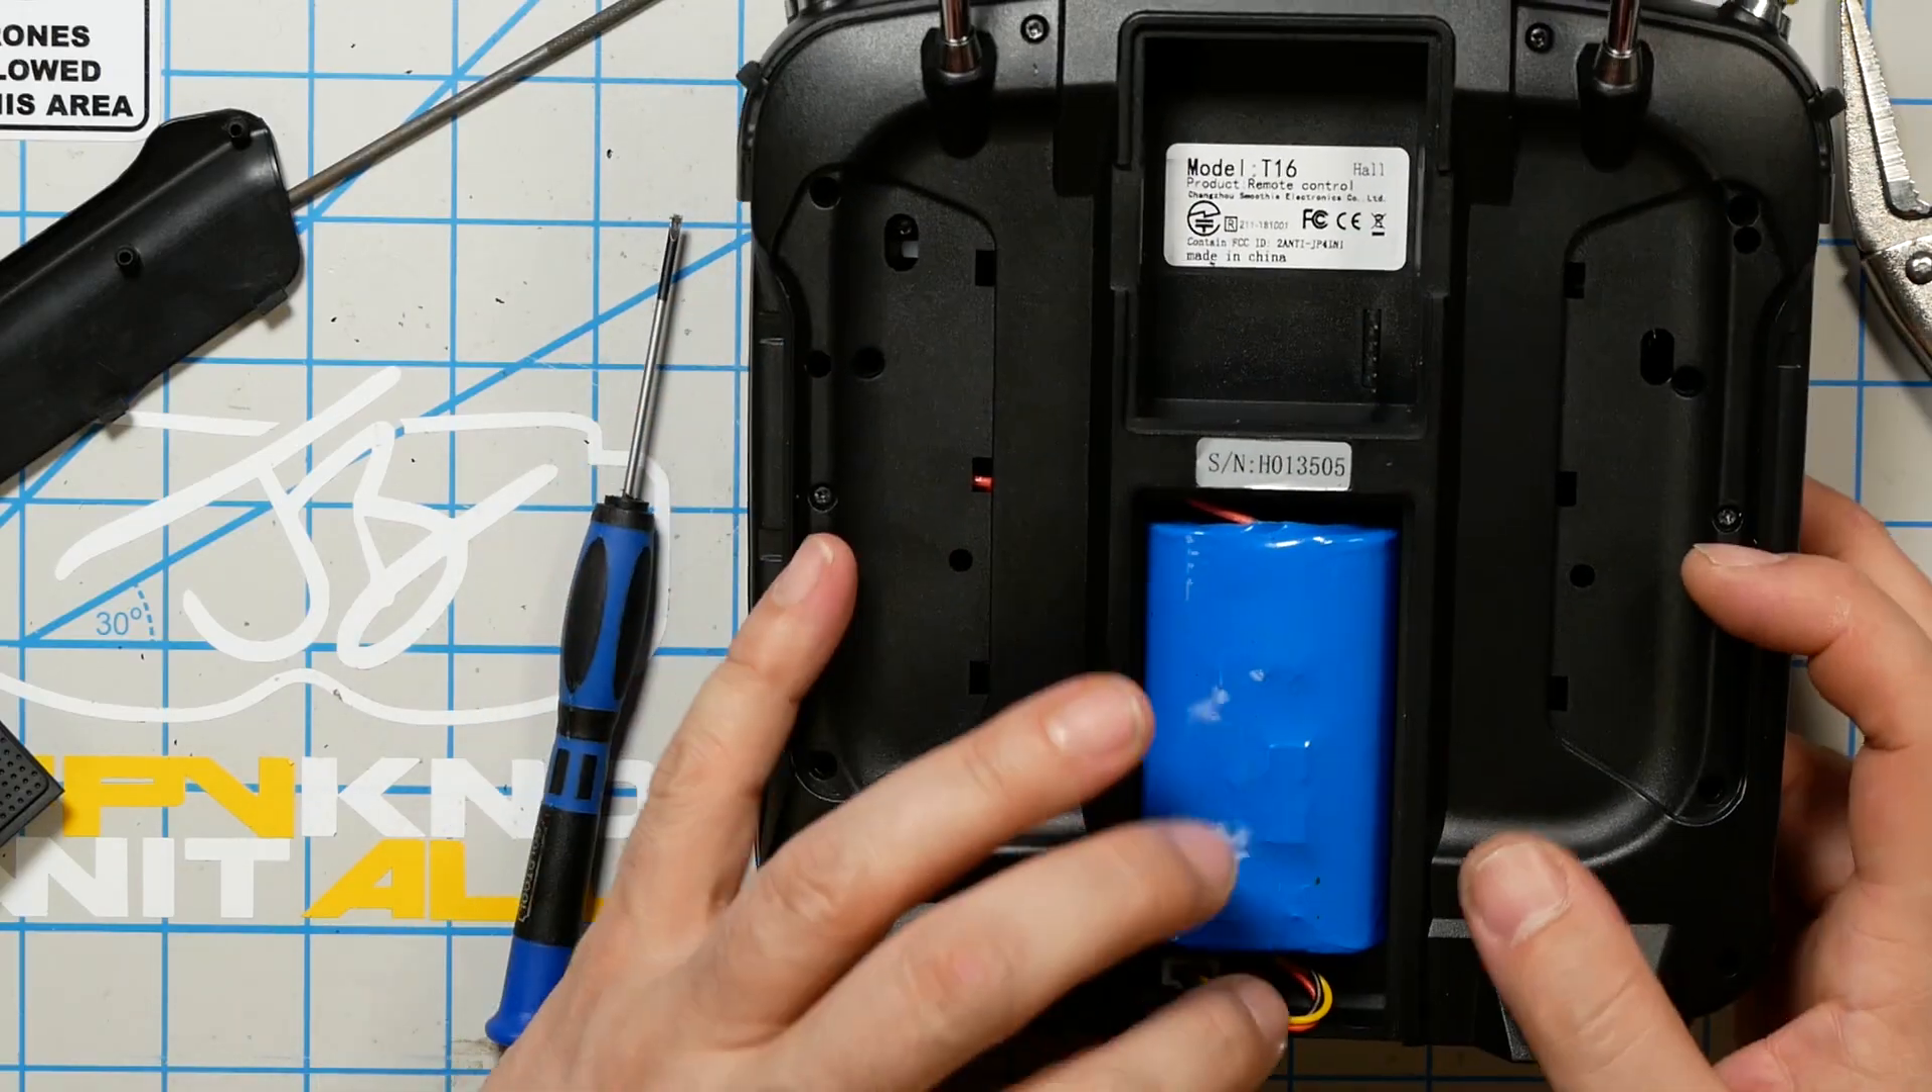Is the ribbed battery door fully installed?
No.